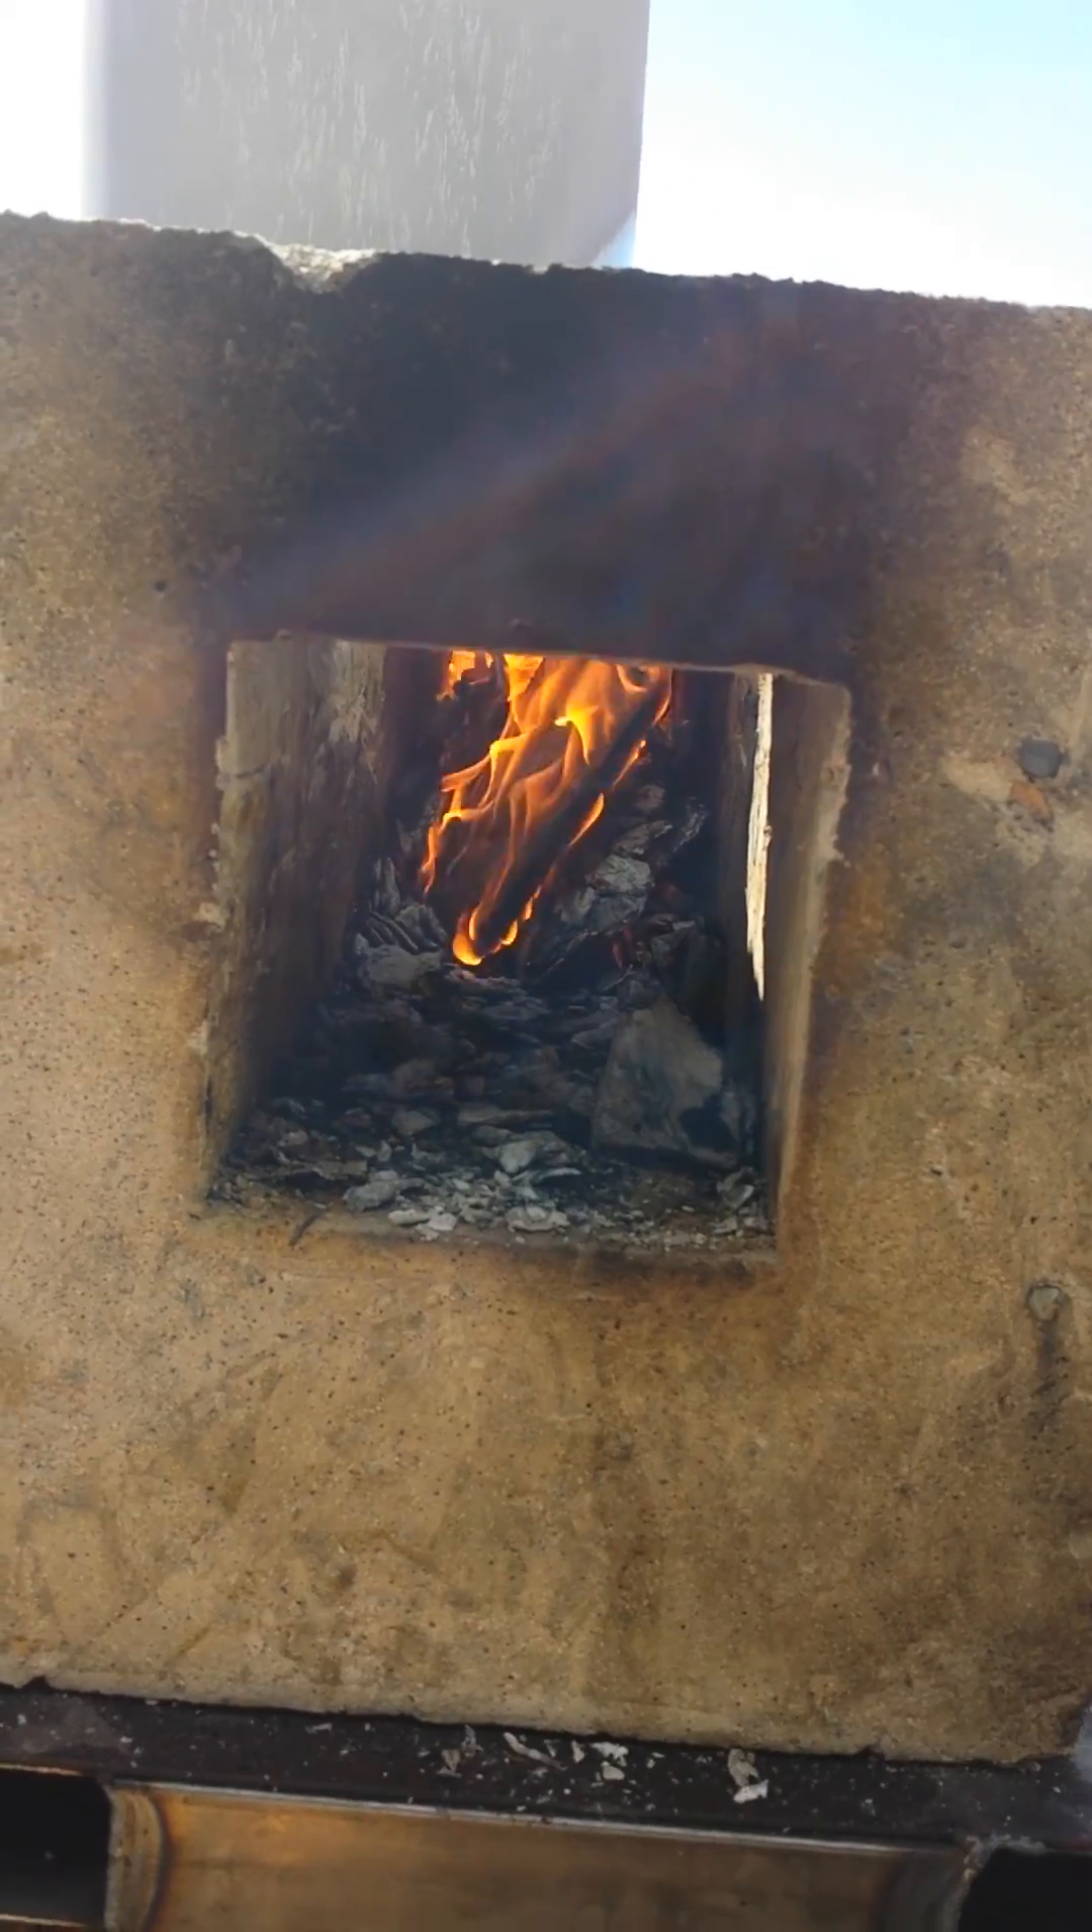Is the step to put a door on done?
No.